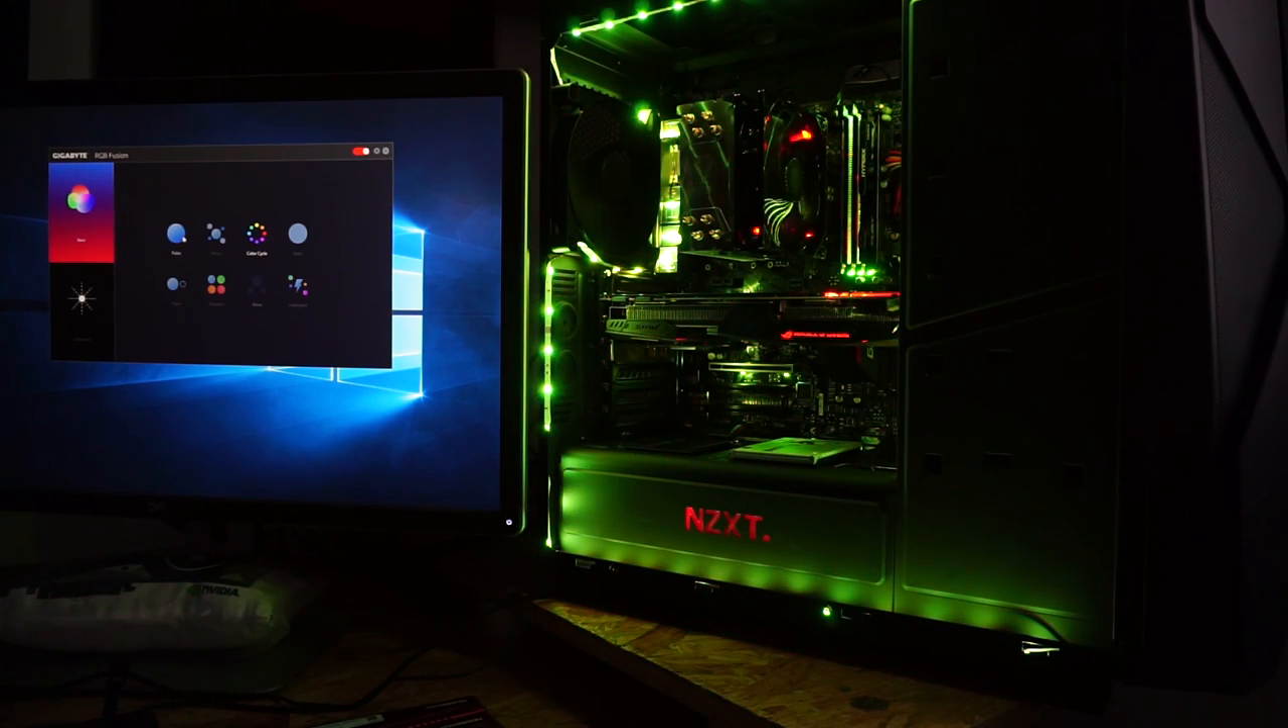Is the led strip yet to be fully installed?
No.